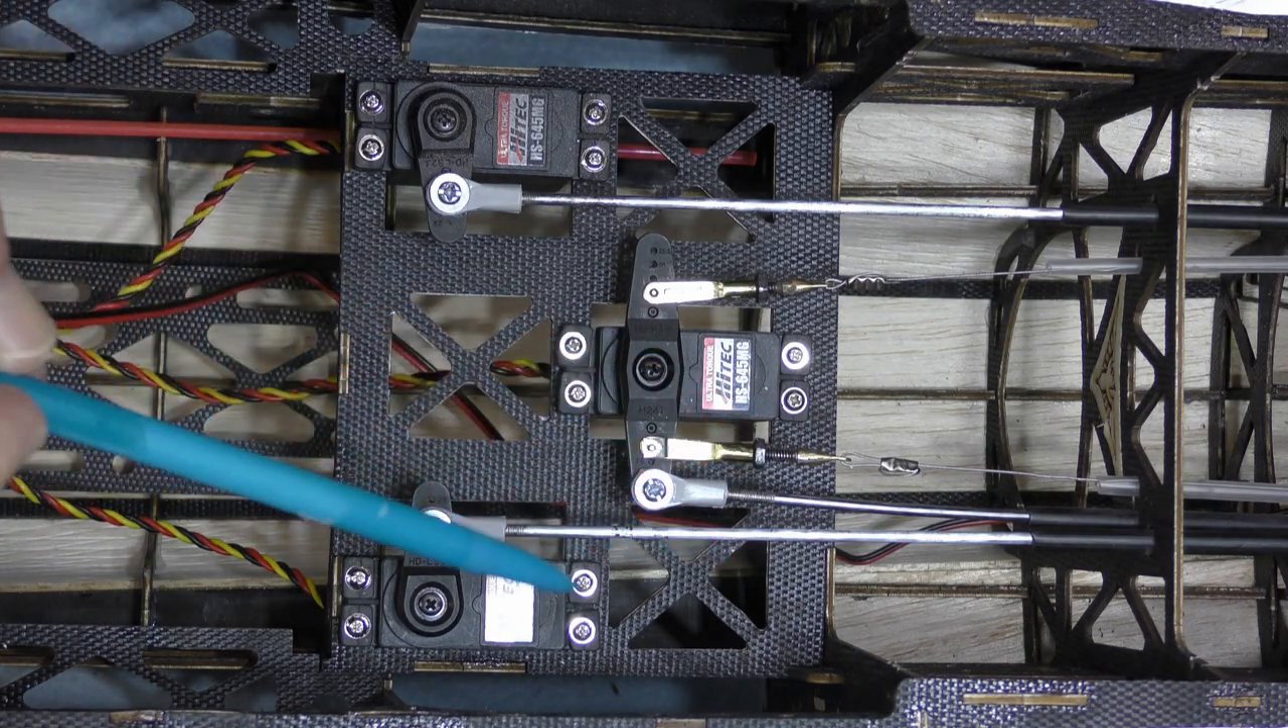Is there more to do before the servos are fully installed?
No.